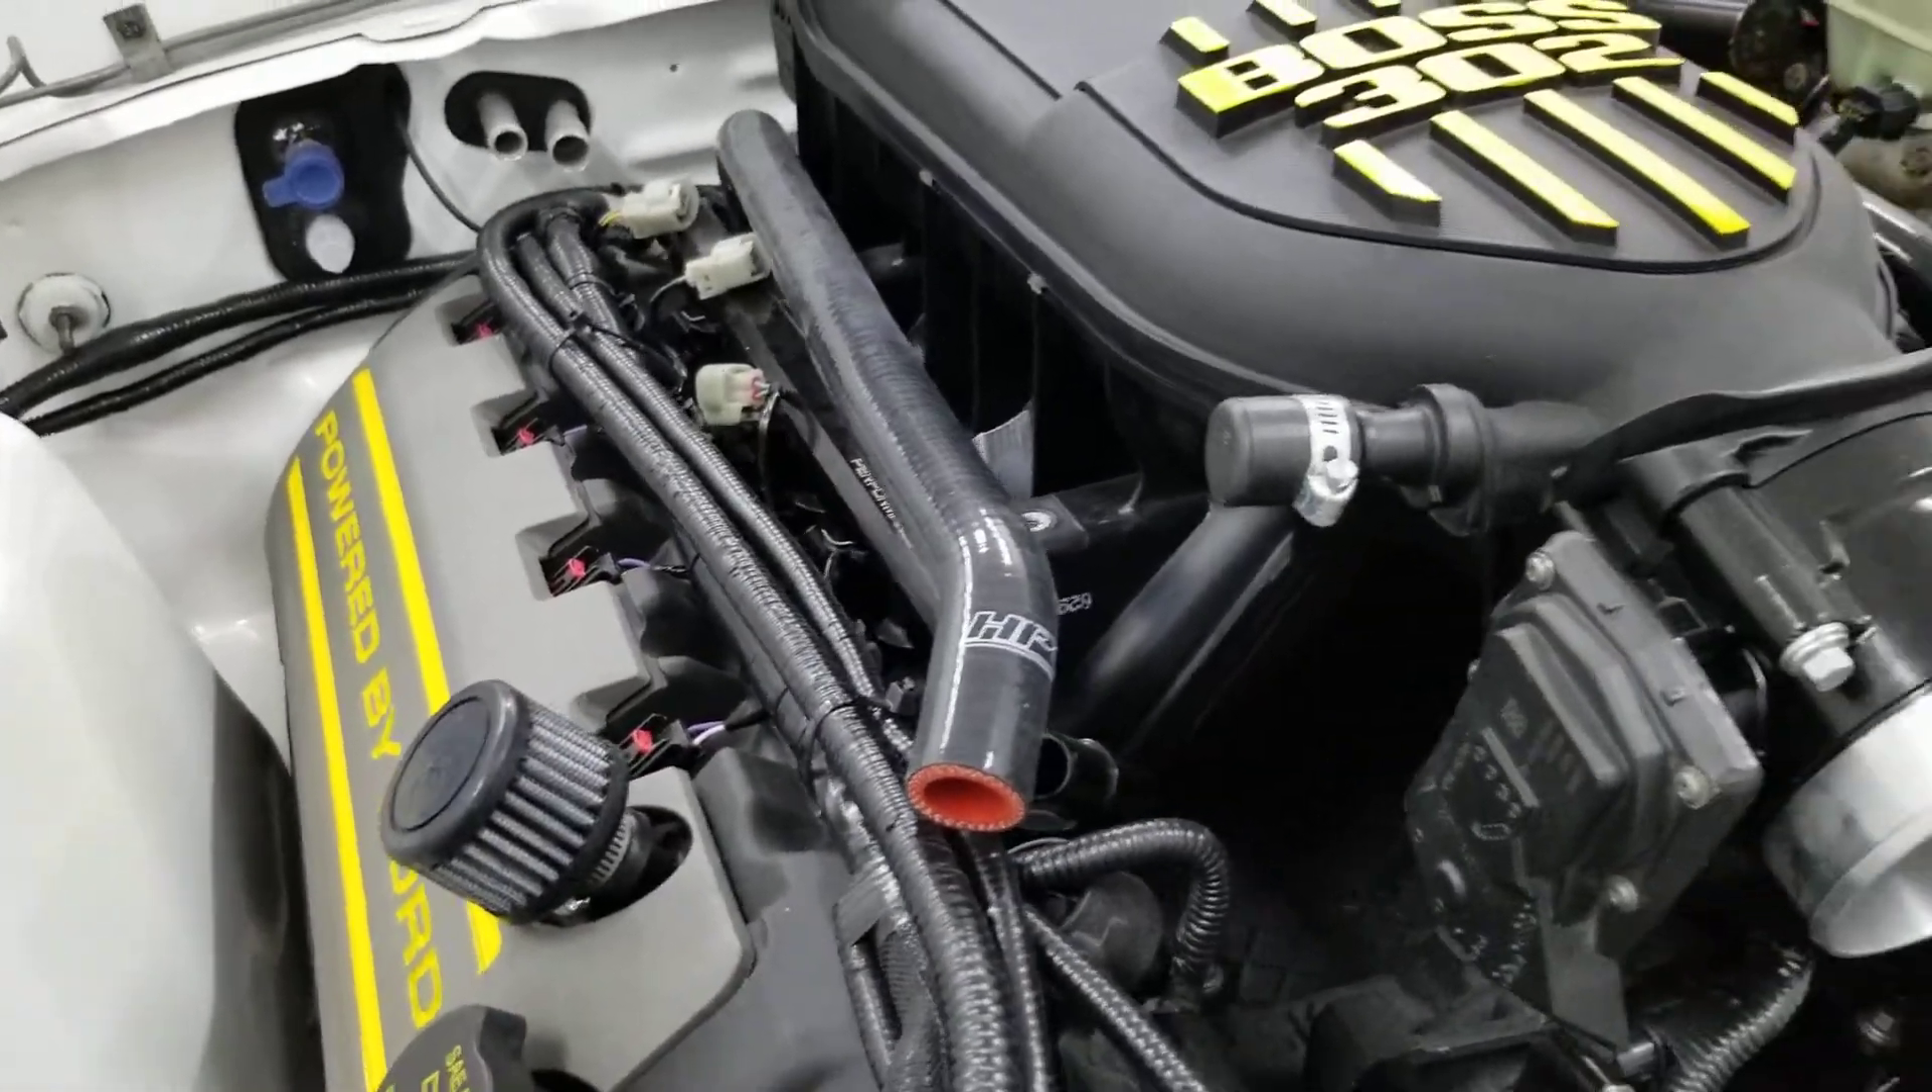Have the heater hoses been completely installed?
No.